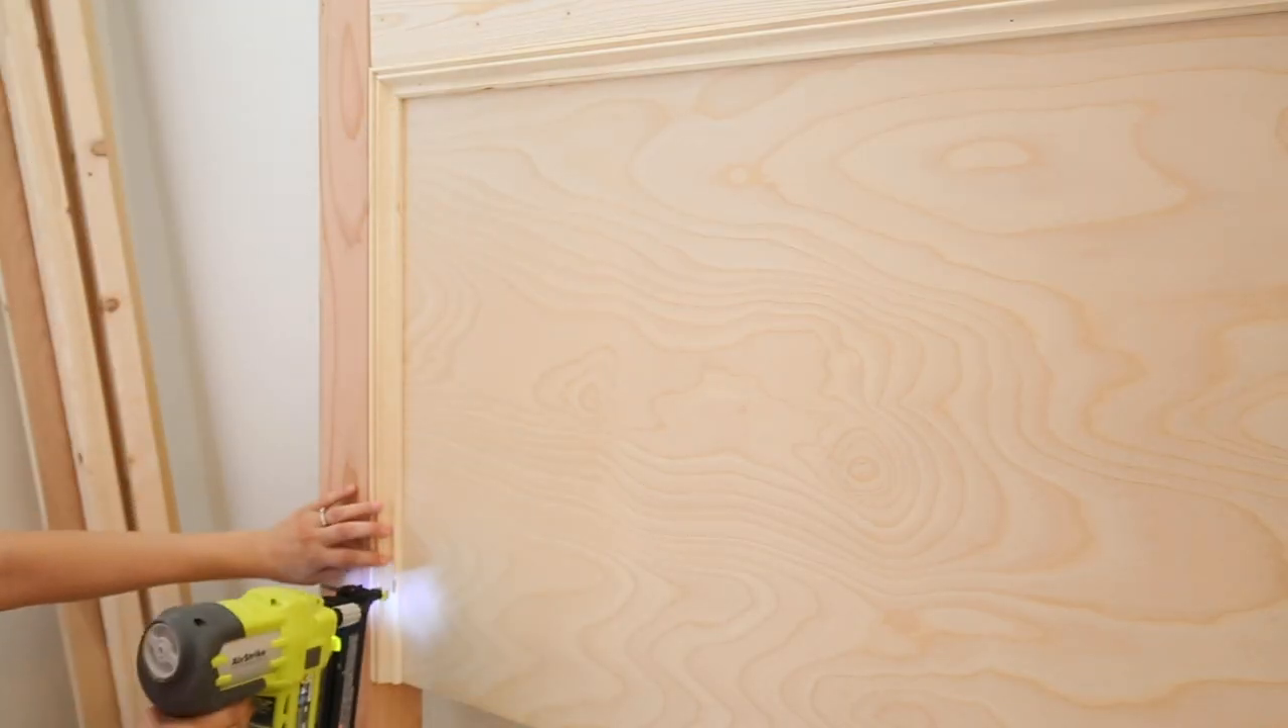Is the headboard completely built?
No.